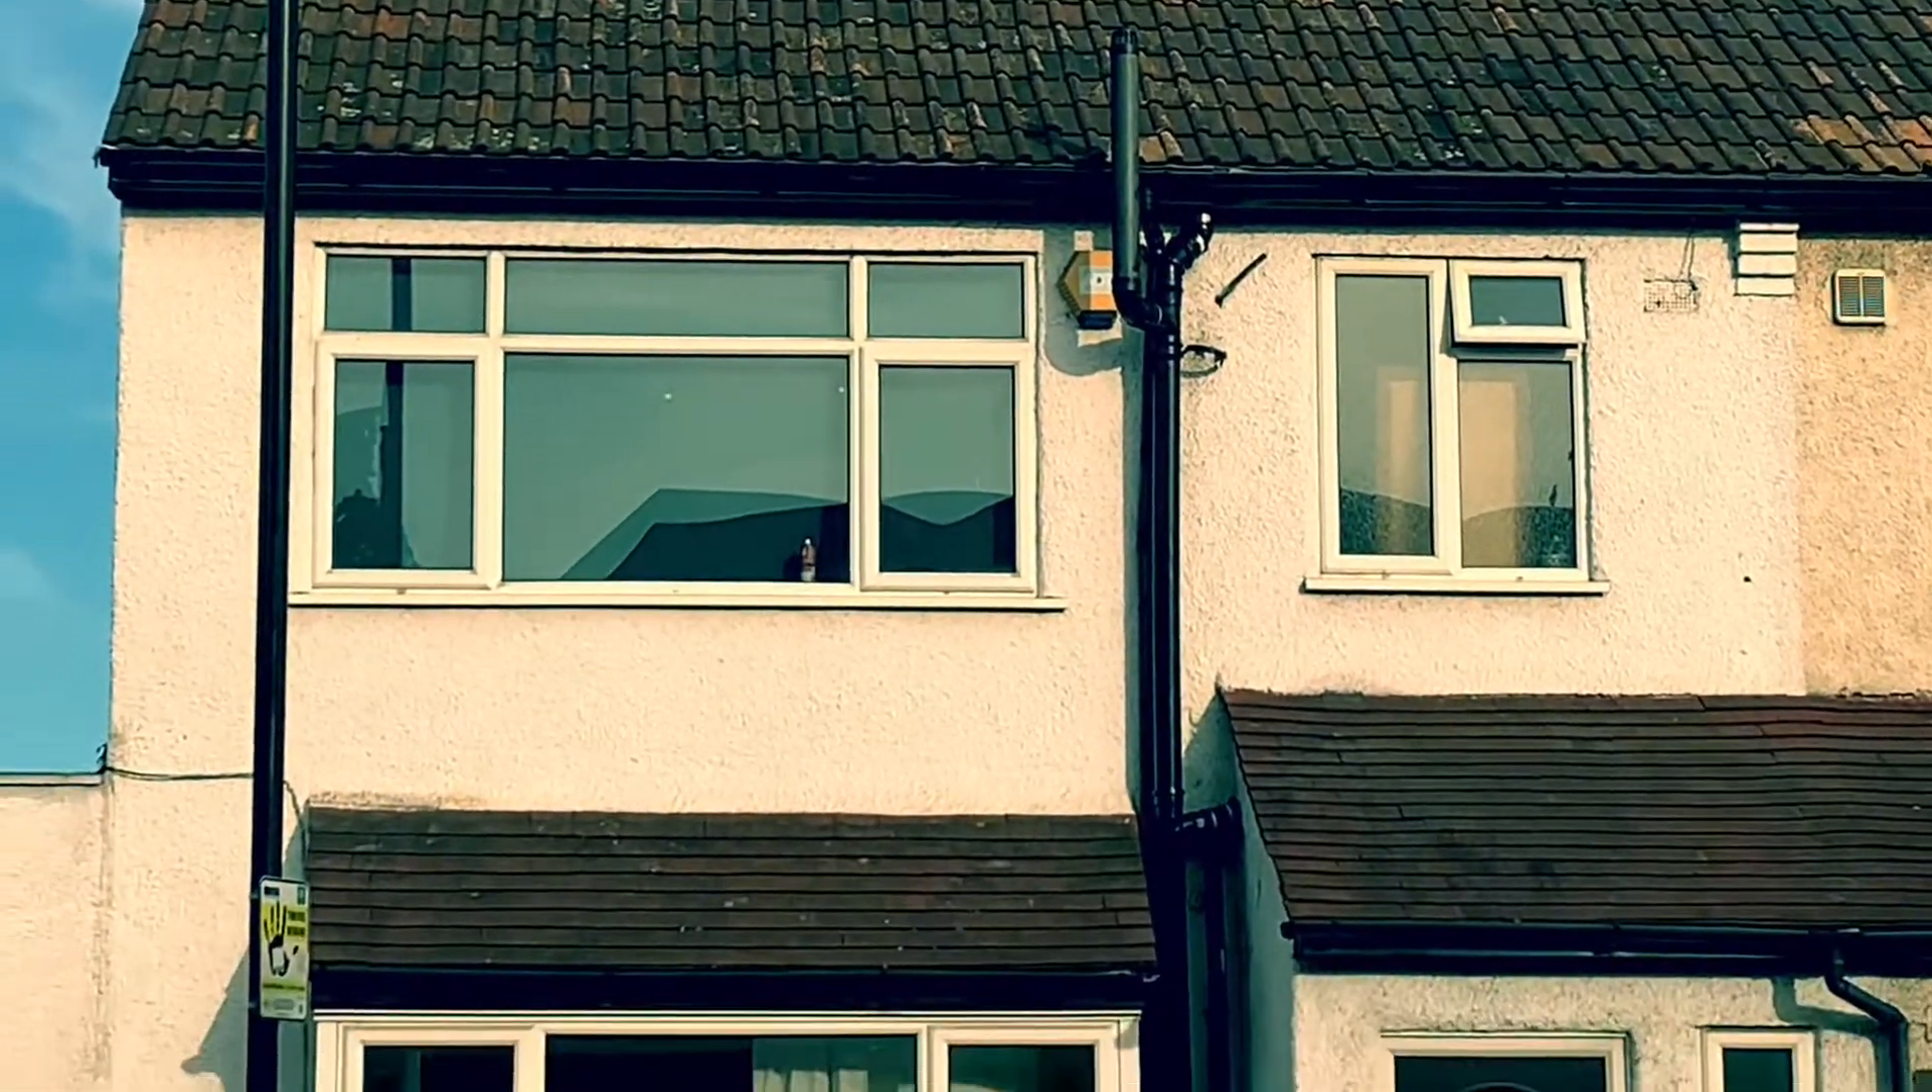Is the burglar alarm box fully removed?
No.